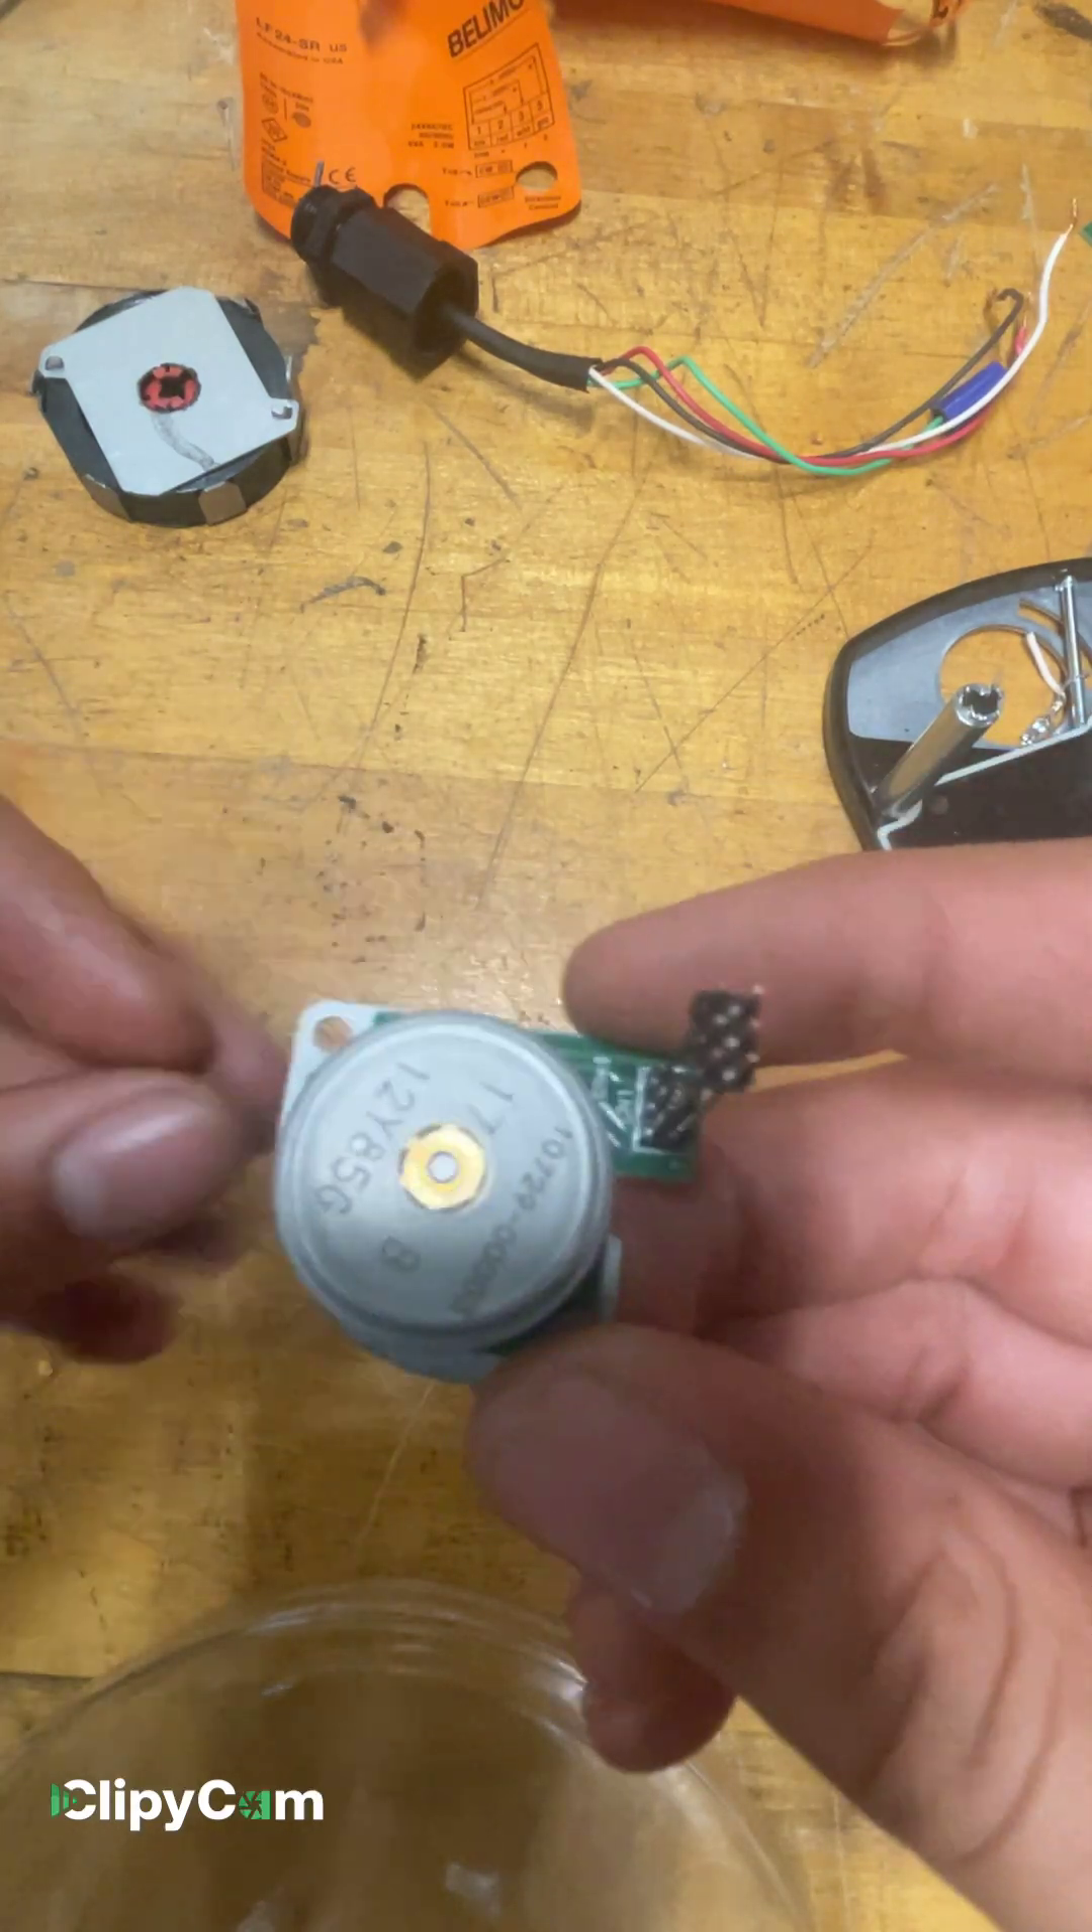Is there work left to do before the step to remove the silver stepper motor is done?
No.